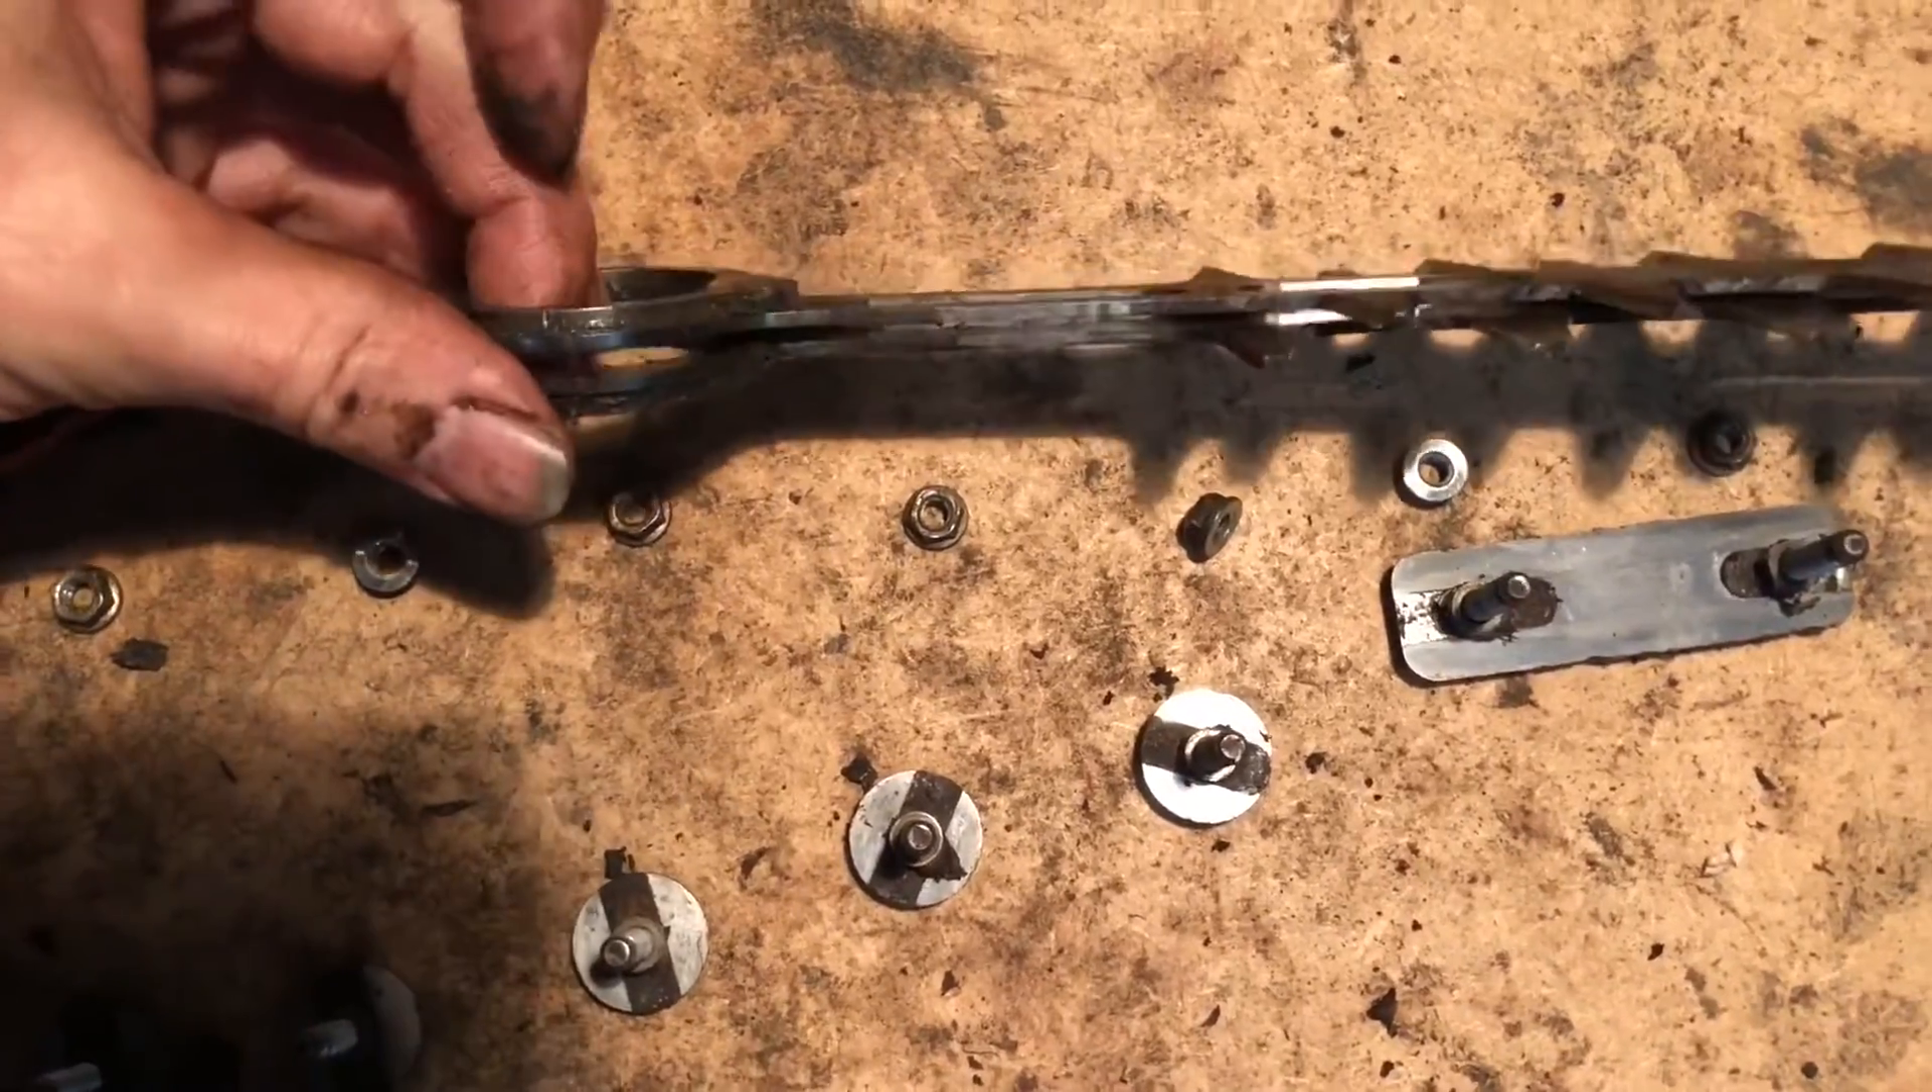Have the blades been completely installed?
No.